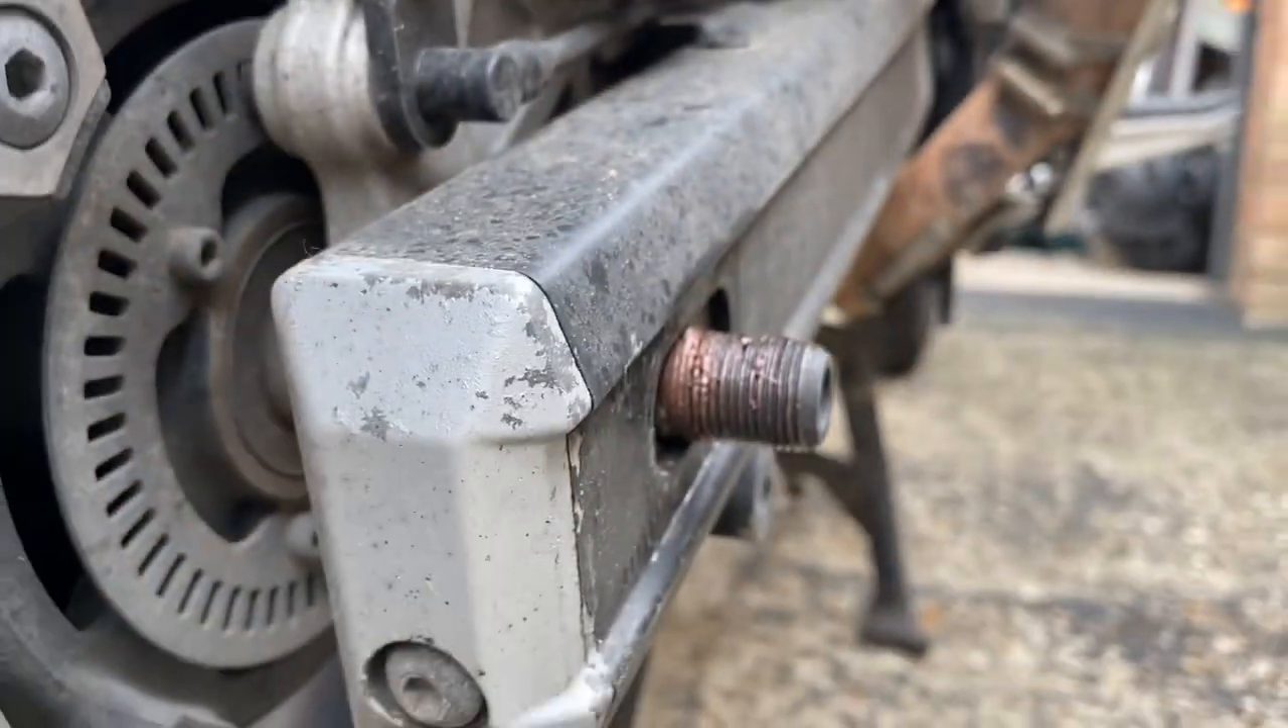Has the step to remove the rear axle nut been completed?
Yes.